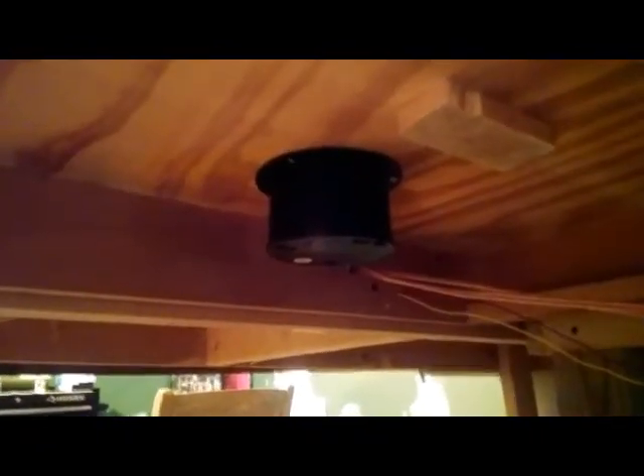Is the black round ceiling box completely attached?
Yes.